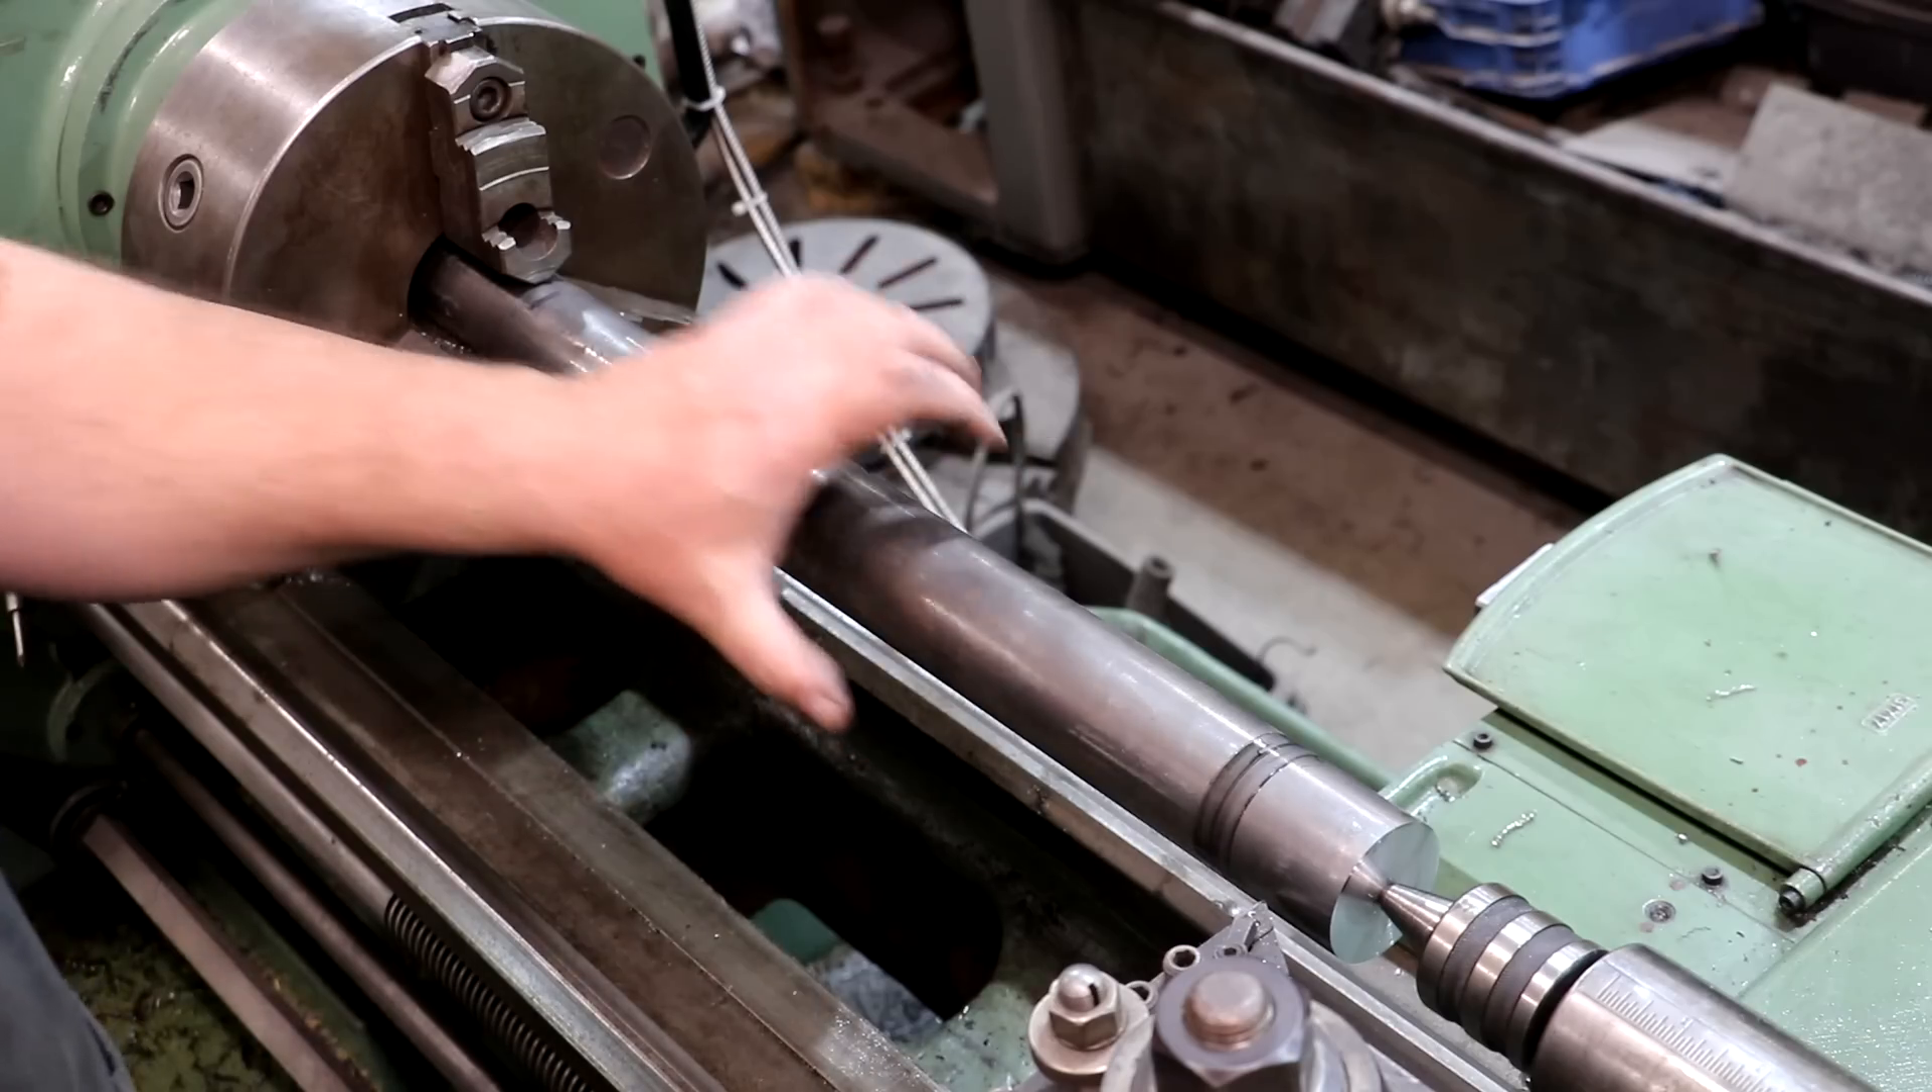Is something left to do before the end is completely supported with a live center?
No.